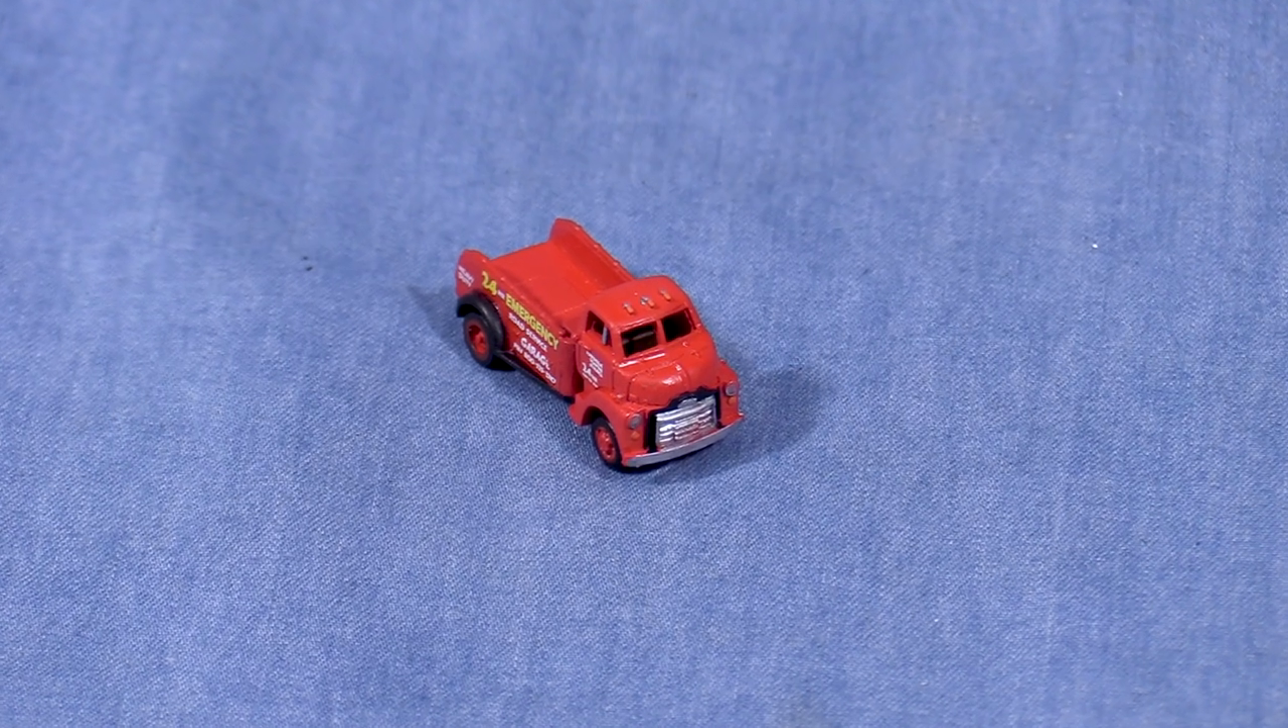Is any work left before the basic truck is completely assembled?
No.